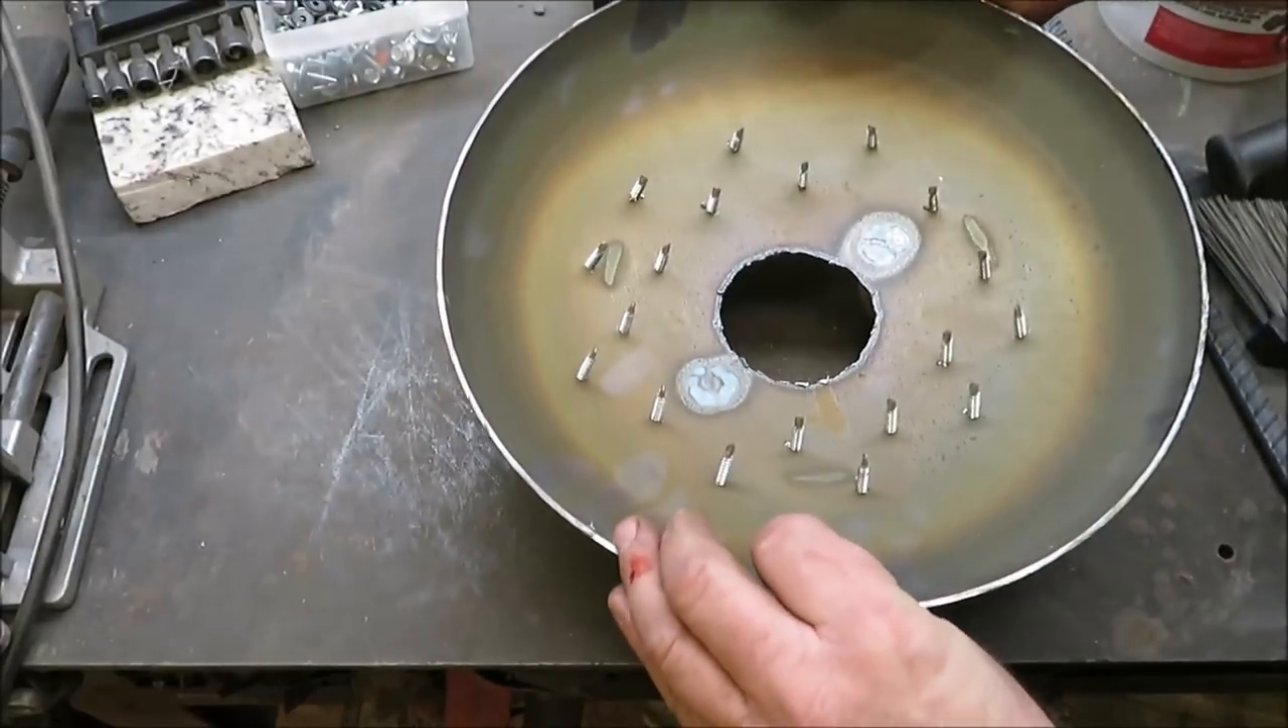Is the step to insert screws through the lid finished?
Yes.